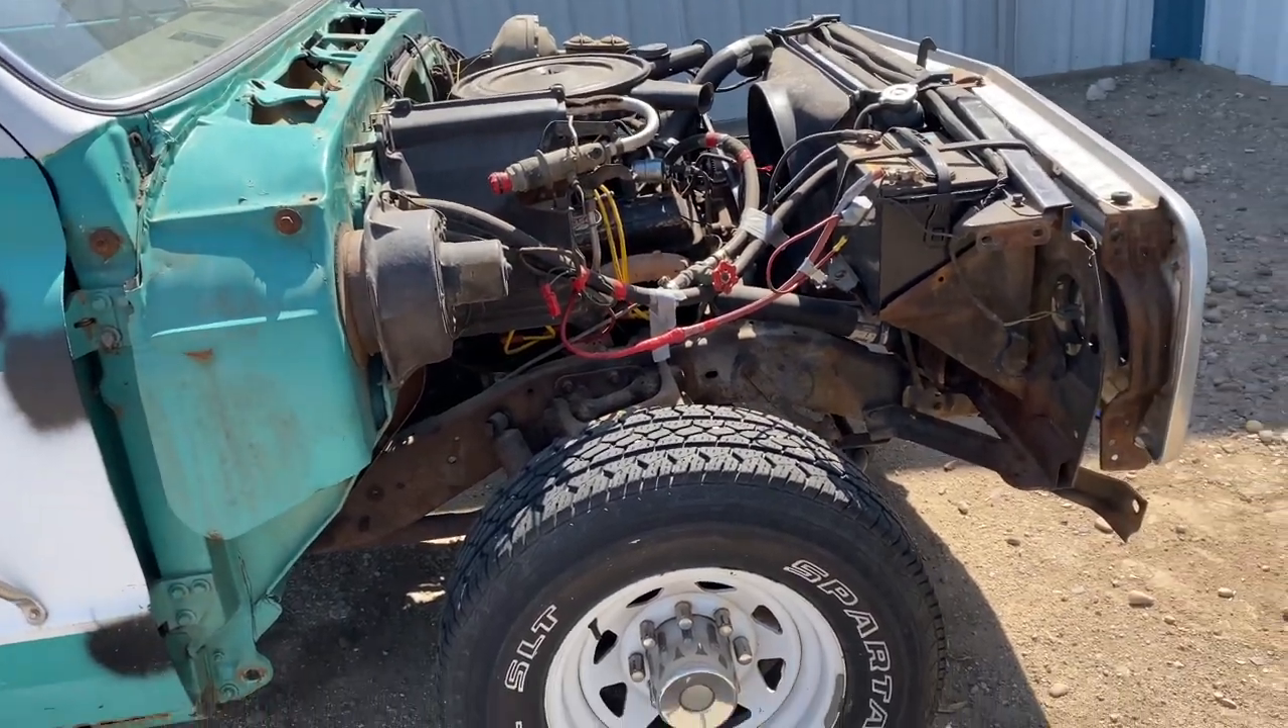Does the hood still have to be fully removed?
No.